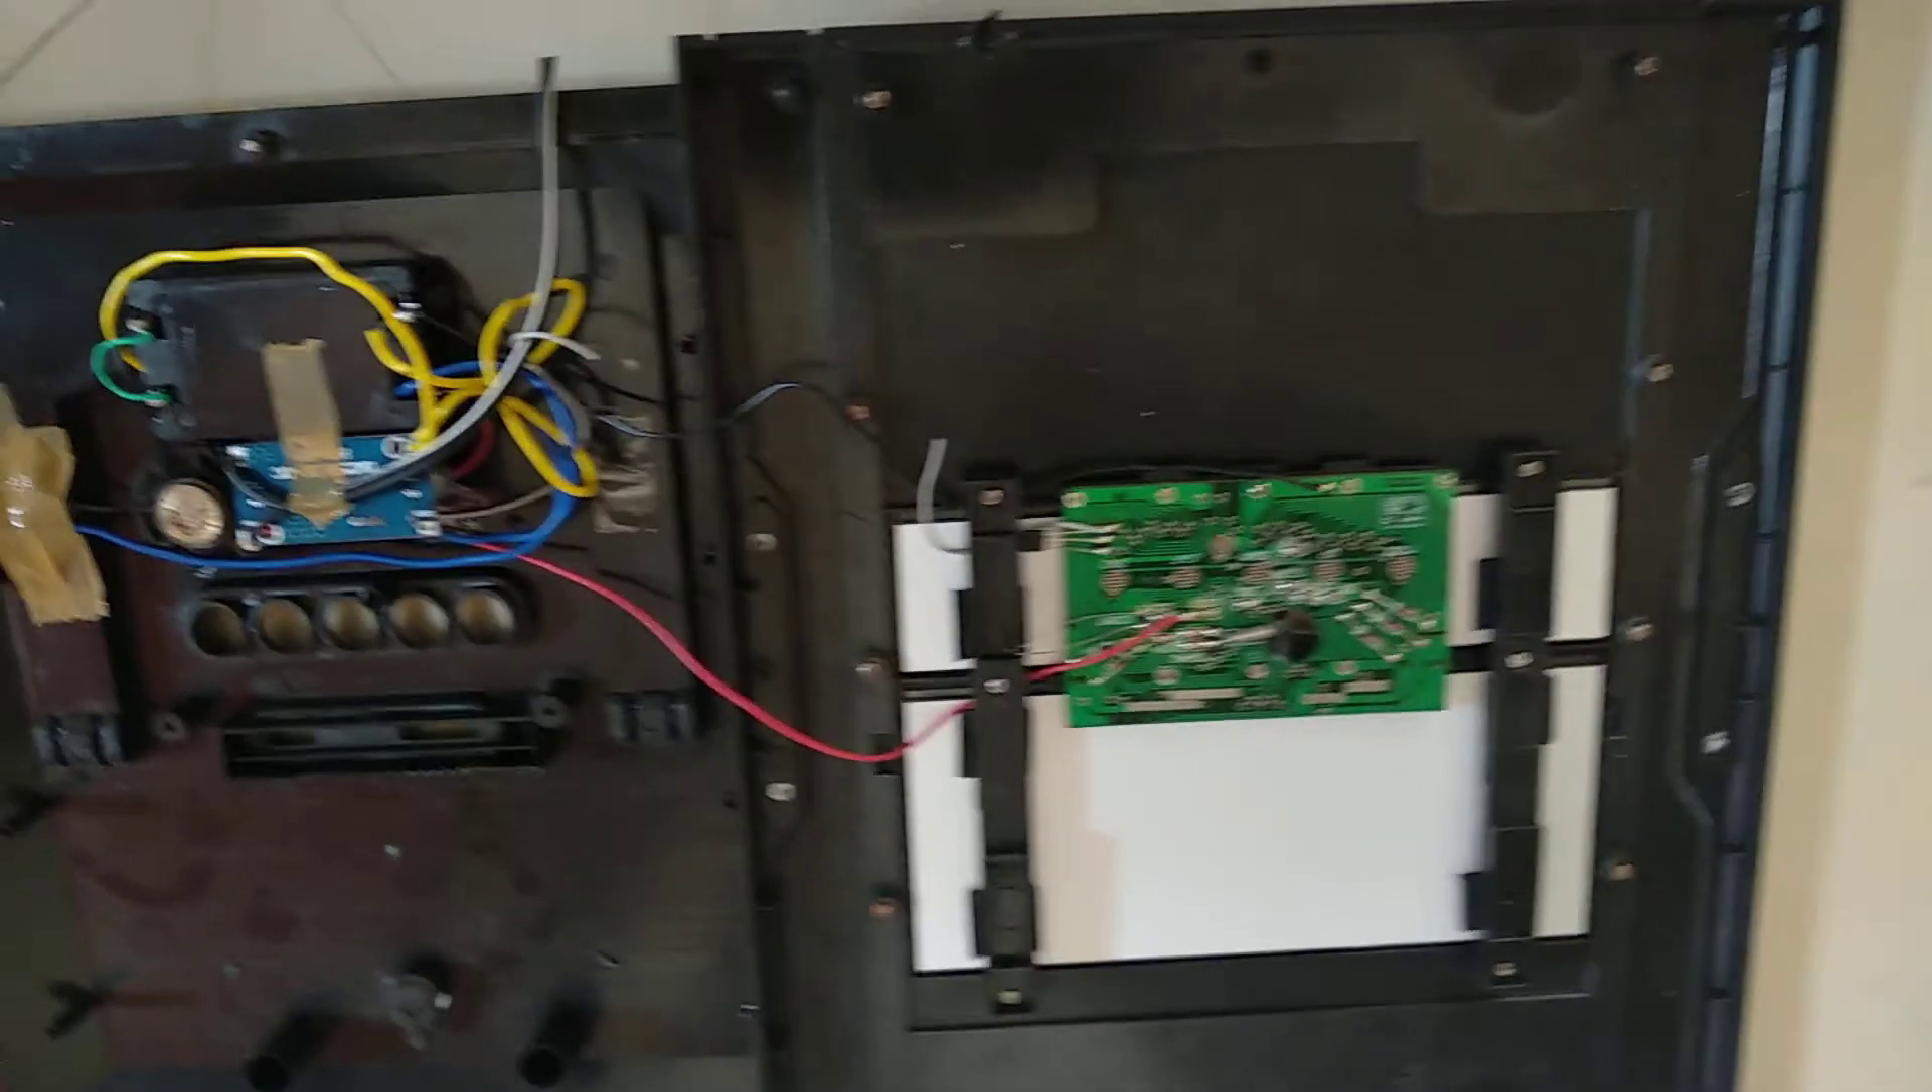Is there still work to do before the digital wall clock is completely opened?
No.